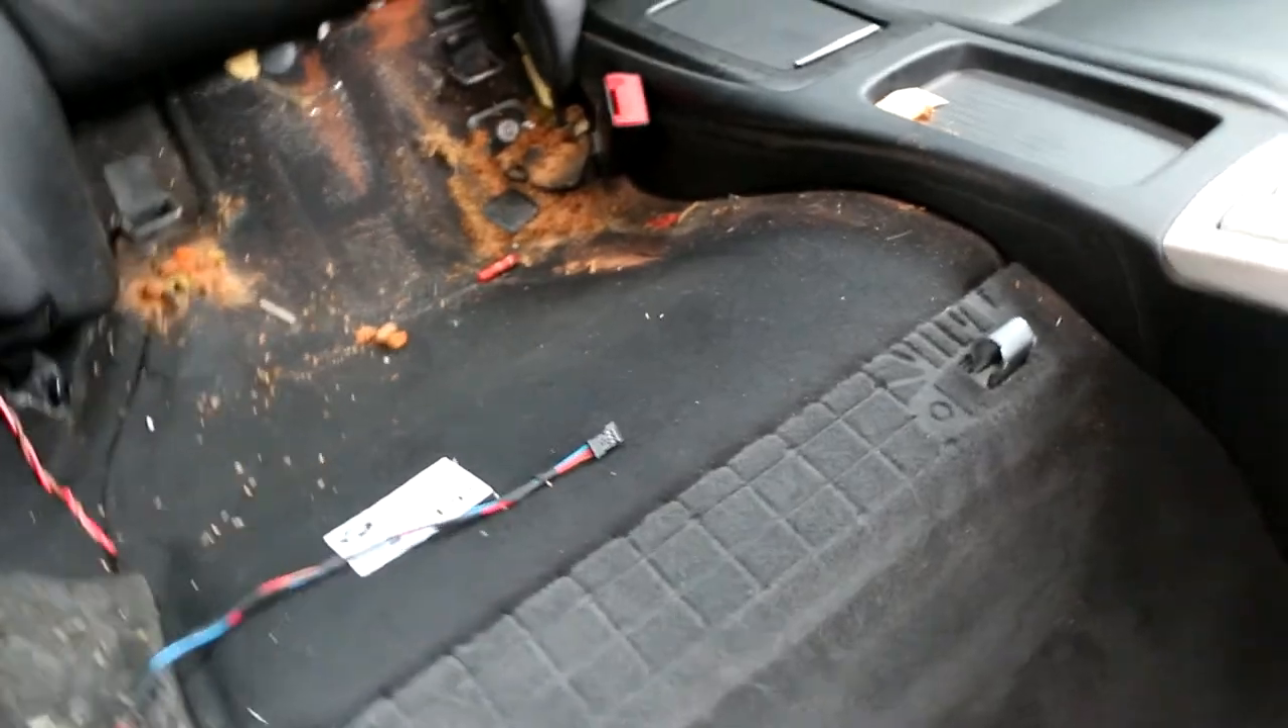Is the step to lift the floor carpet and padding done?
No.